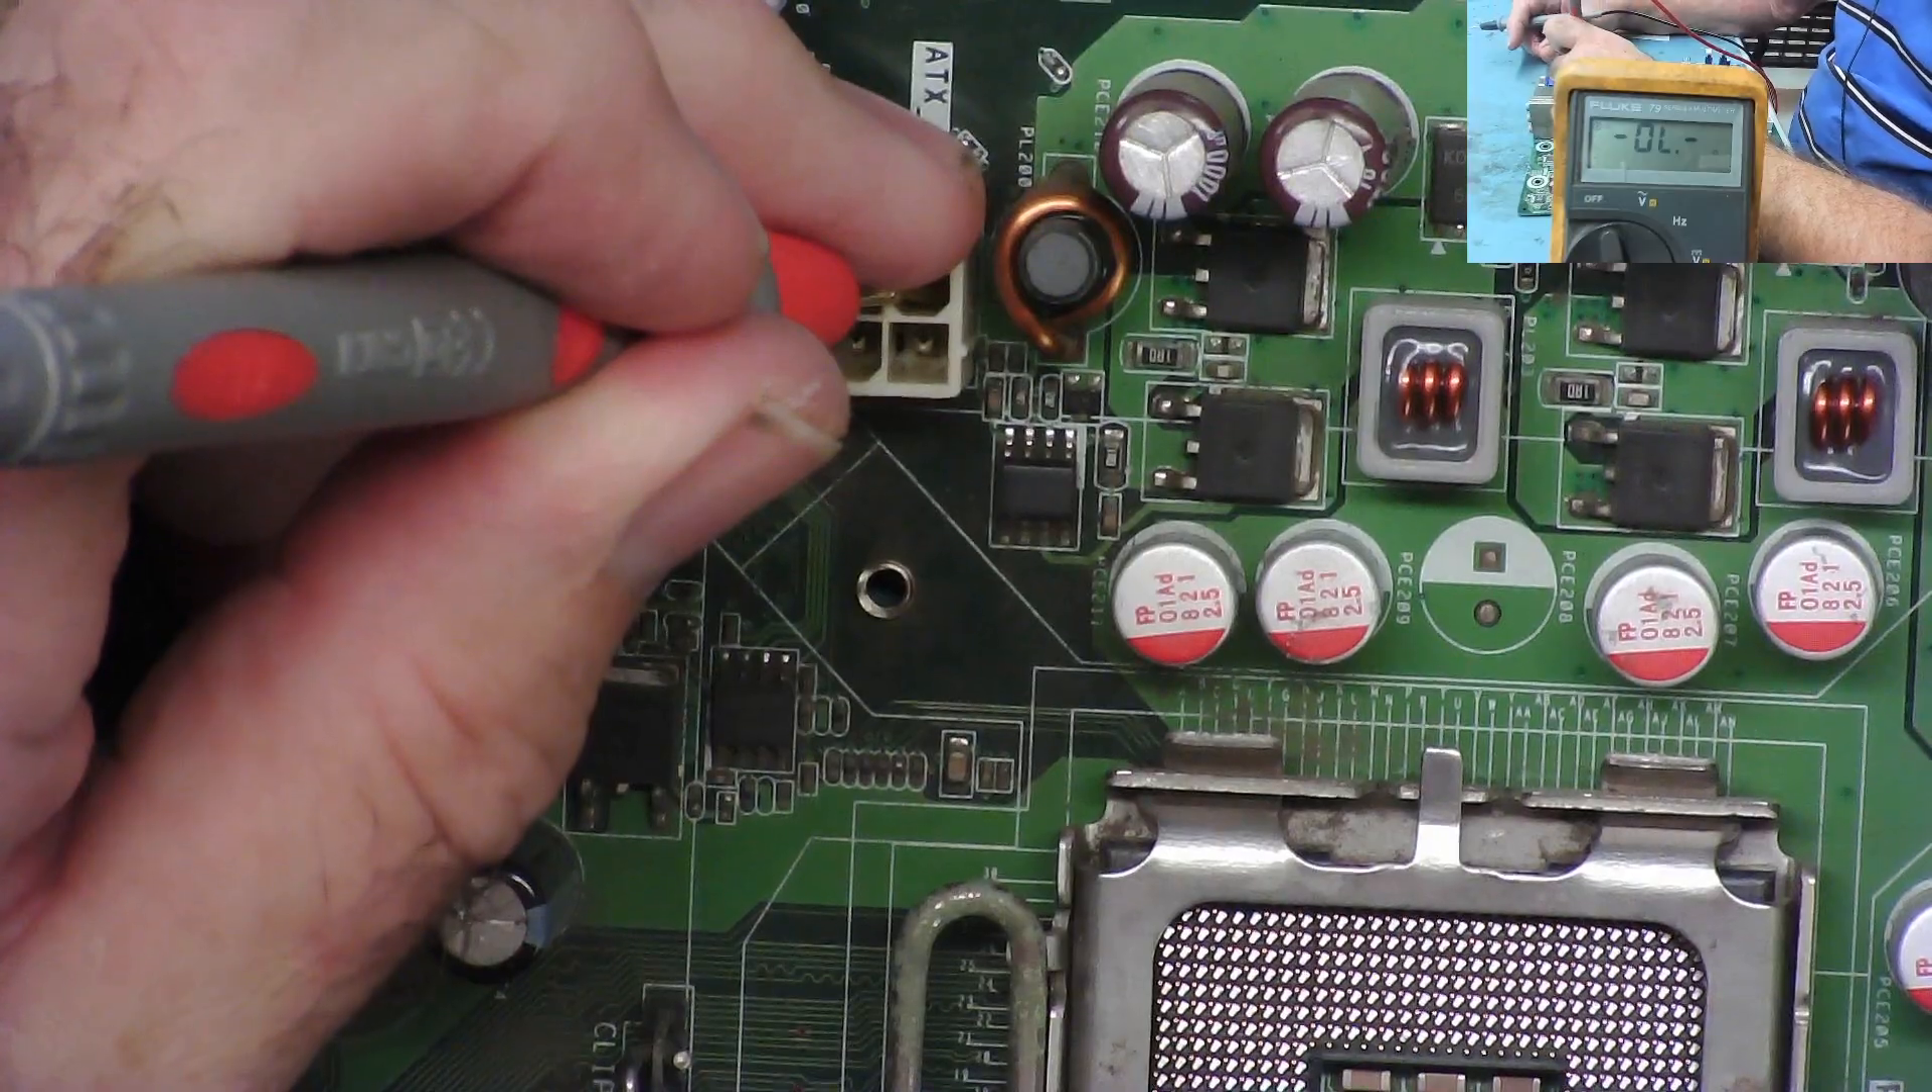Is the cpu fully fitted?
No.